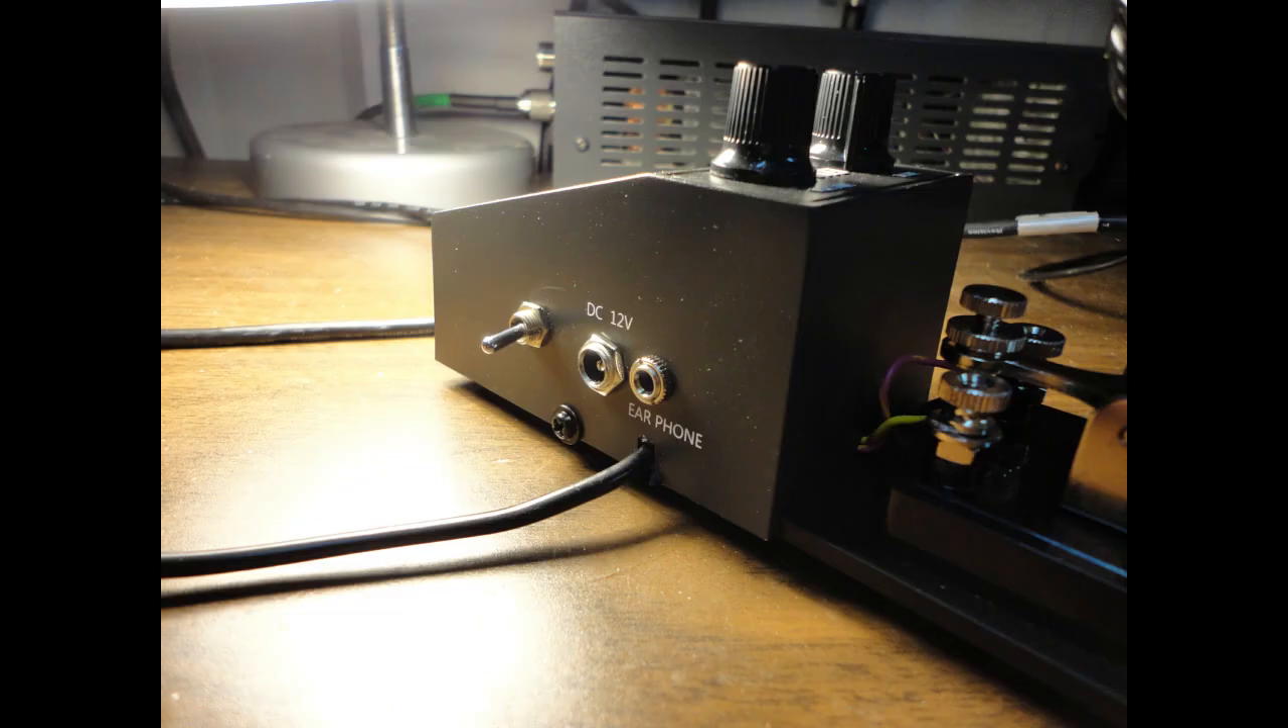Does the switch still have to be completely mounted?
No.